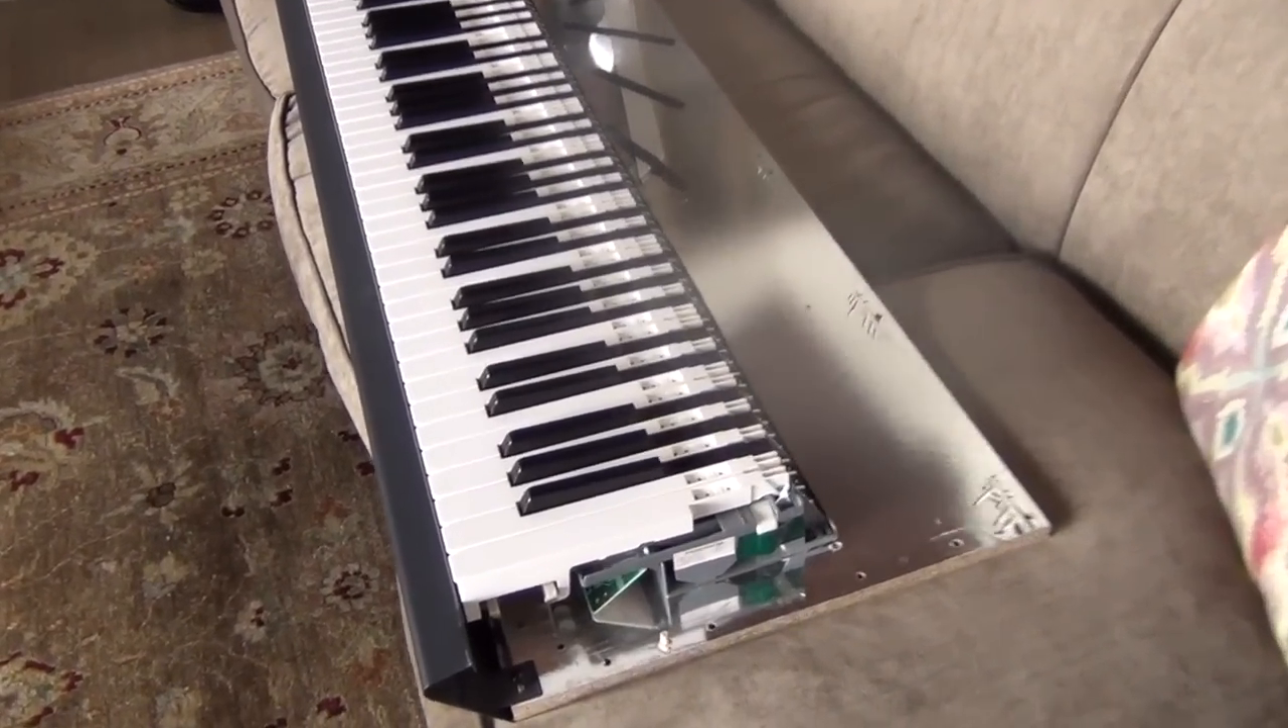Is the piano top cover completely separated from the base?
Yes.